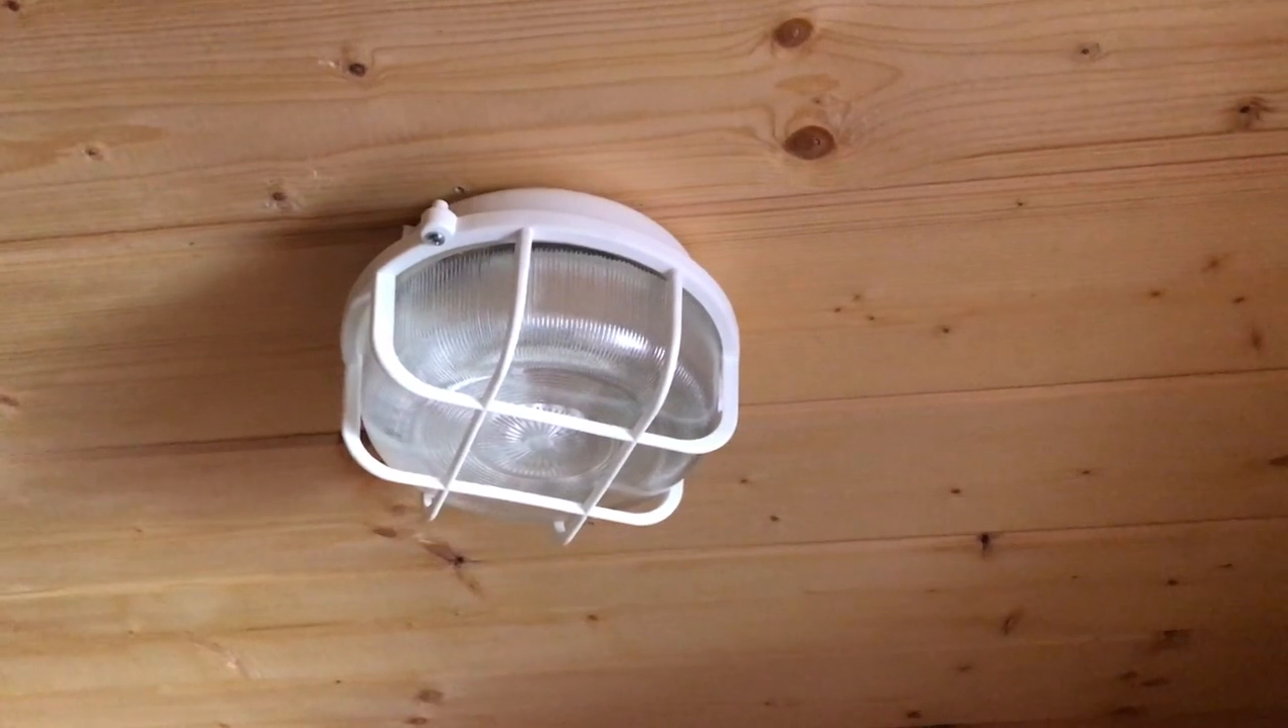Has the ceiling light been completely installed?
Yes.